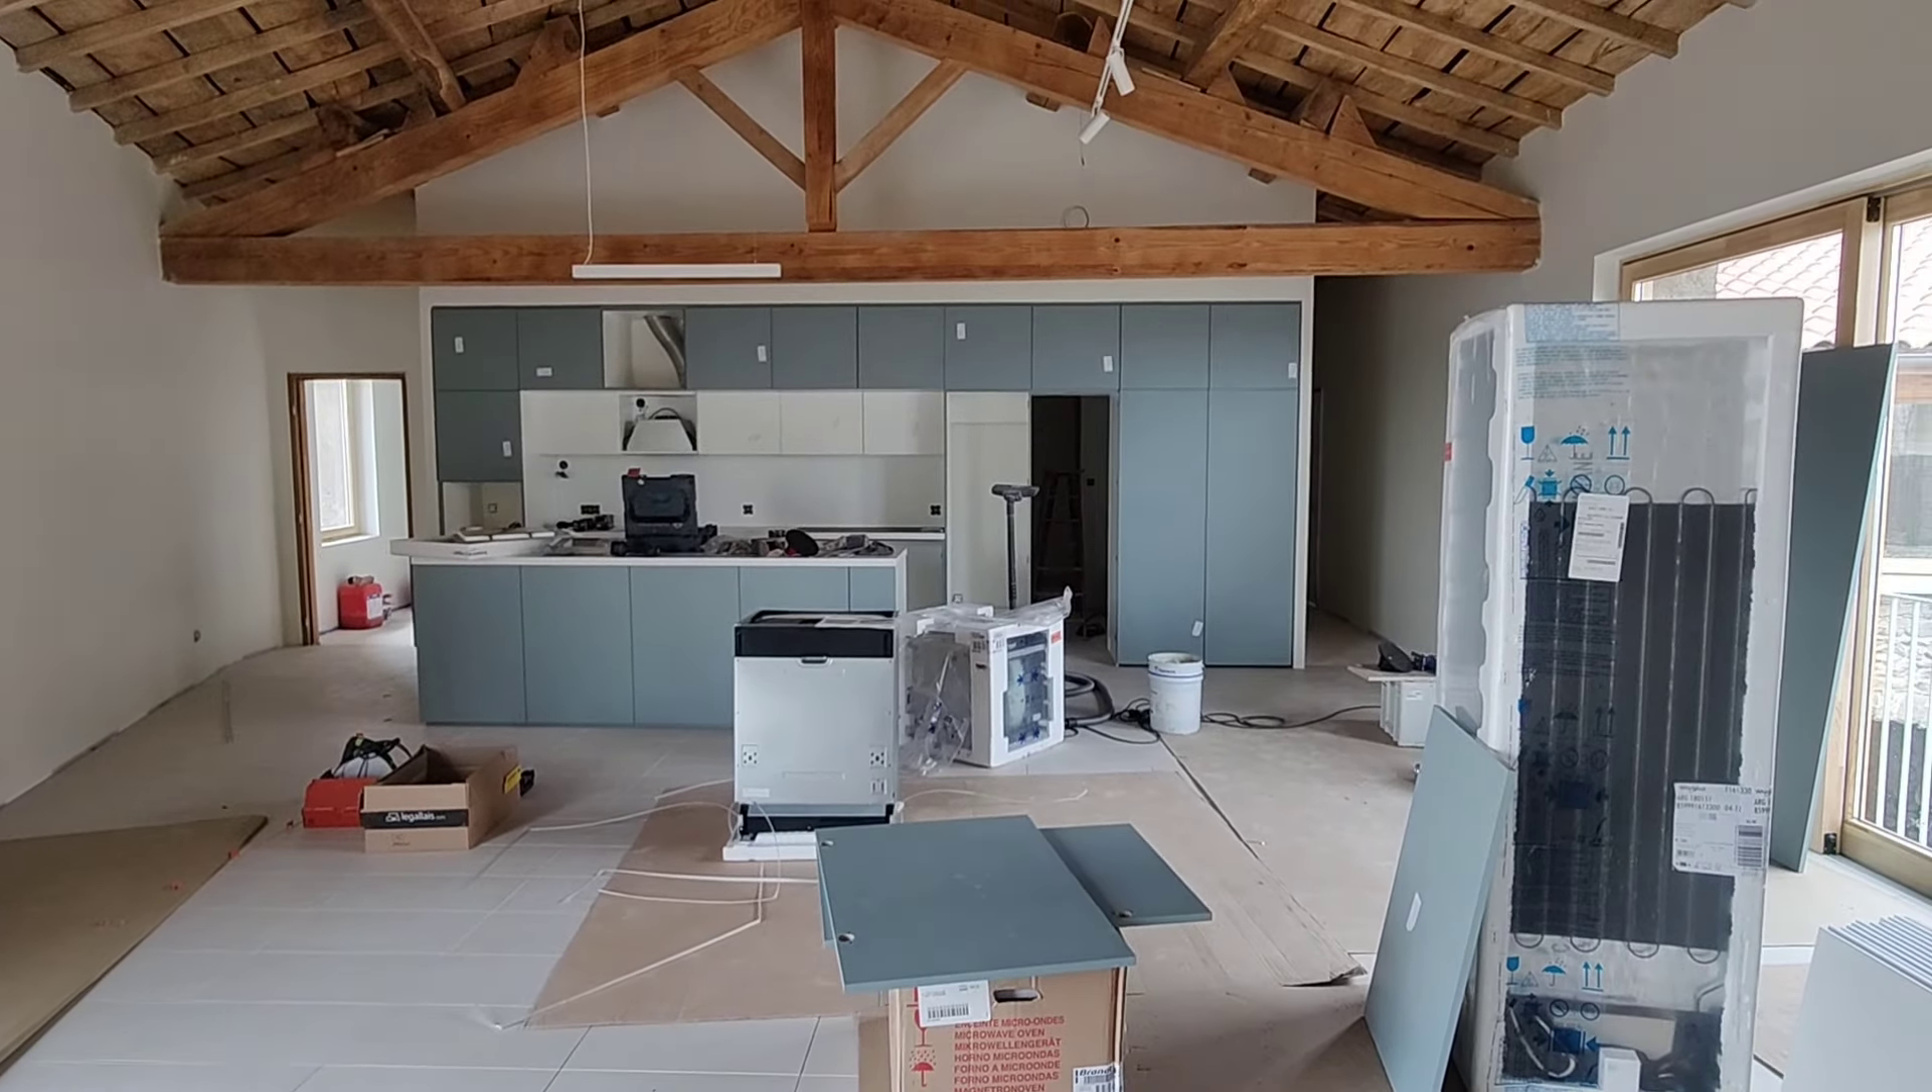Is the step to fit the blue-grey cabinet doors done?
No.